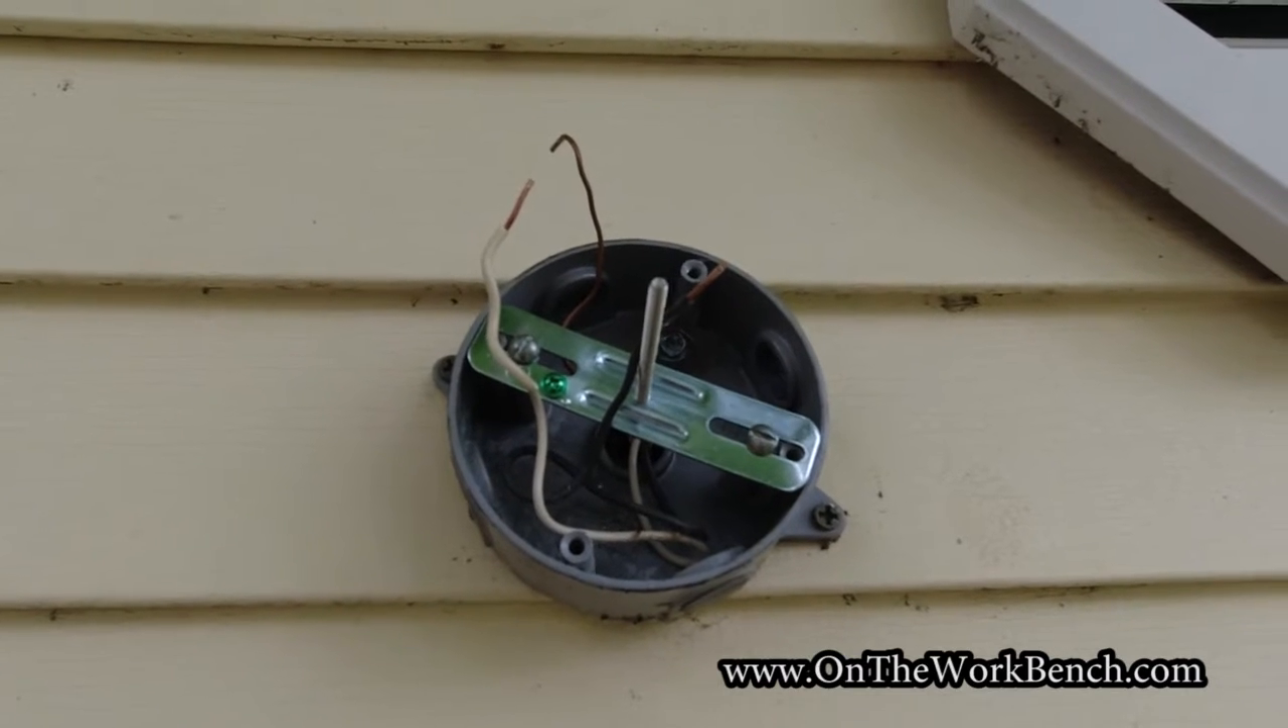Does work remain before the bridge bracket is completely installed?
No.